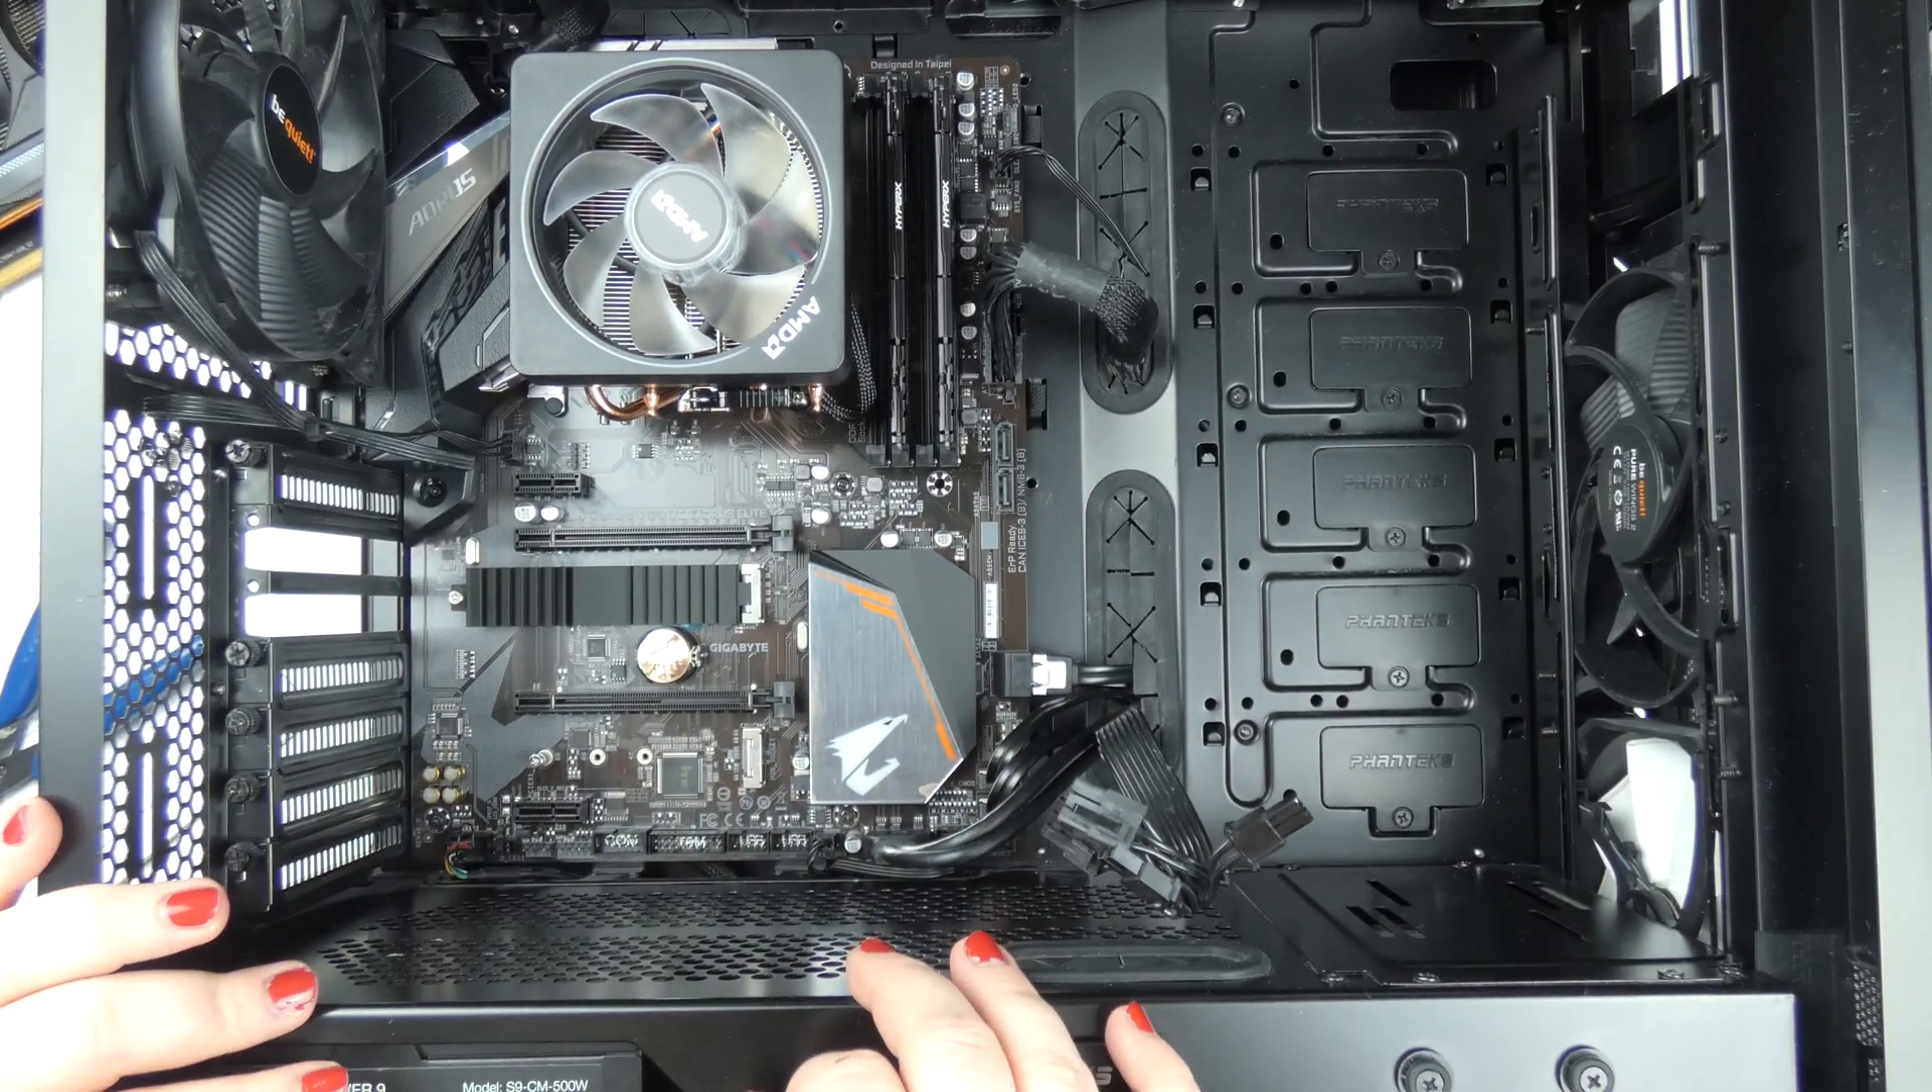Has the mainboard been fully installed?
Yes.